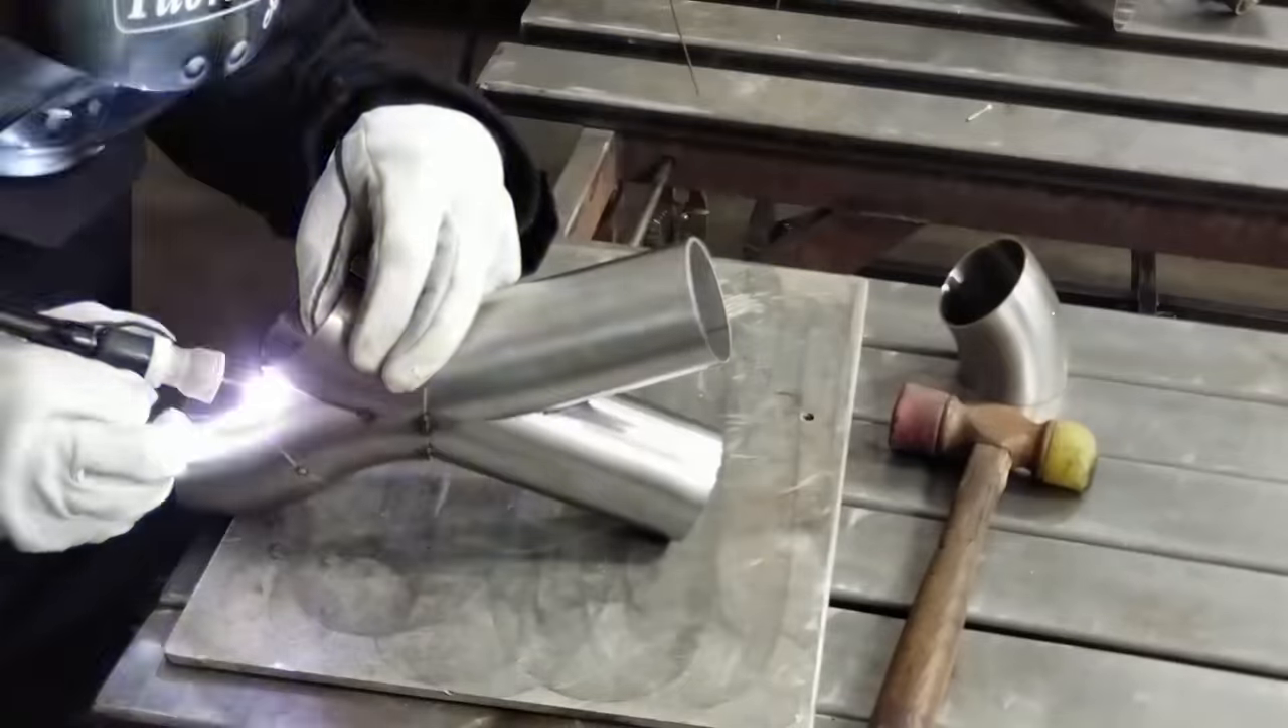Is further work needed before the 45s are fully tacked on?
Yes.